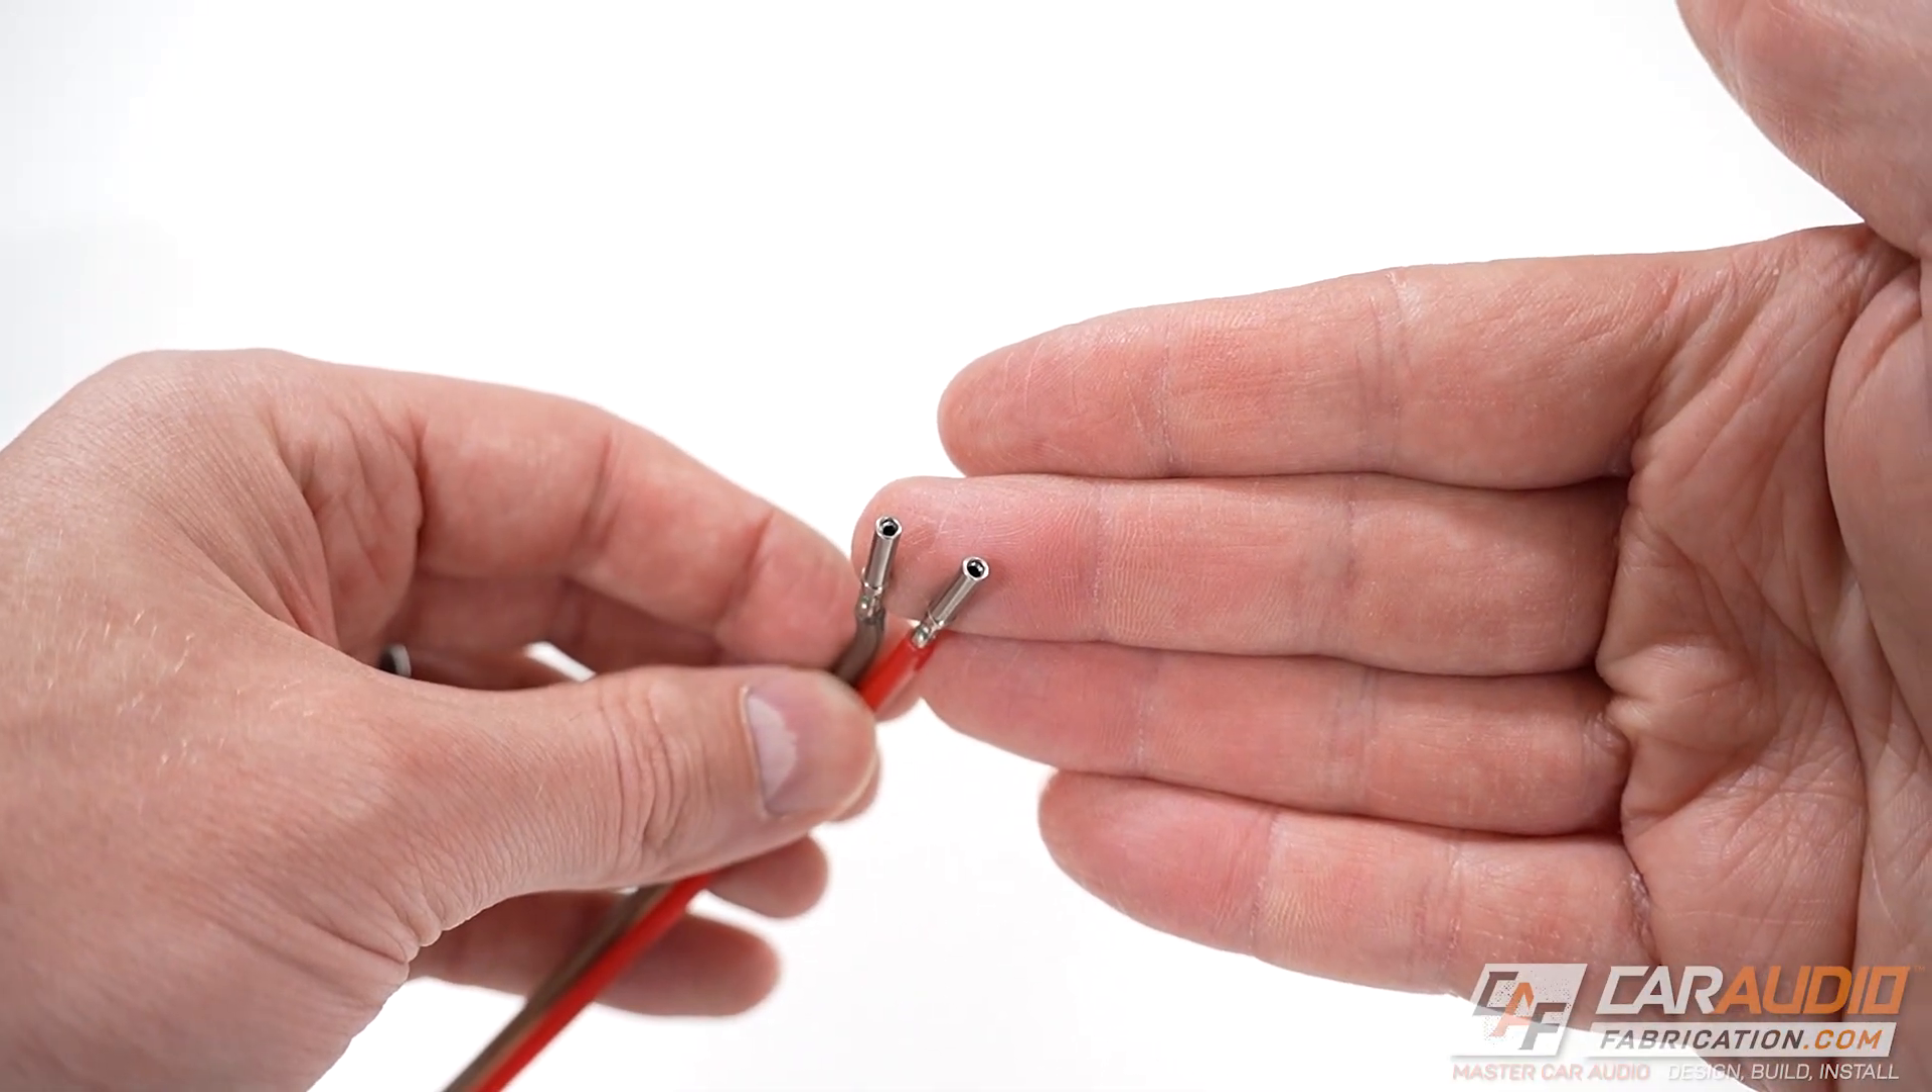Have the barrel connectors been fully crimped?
Yes.